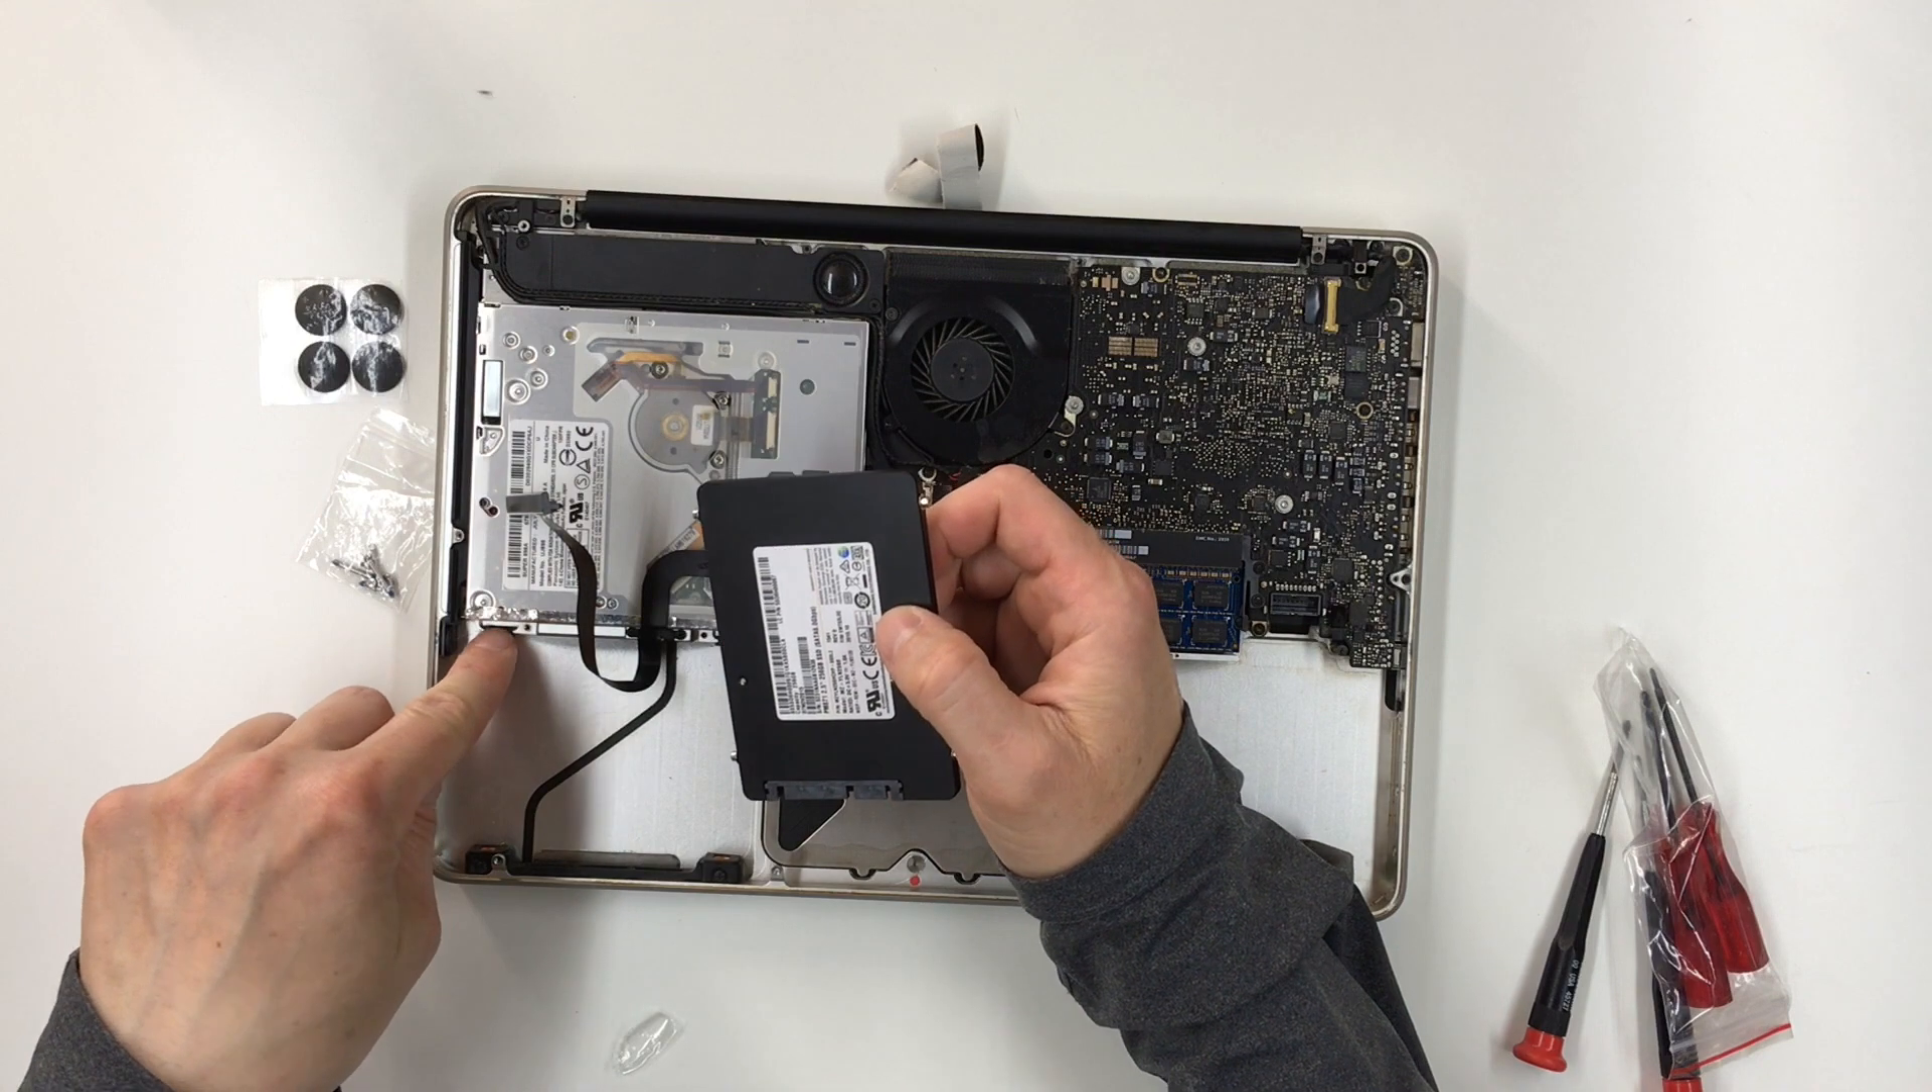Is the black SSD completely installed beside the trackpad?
No.